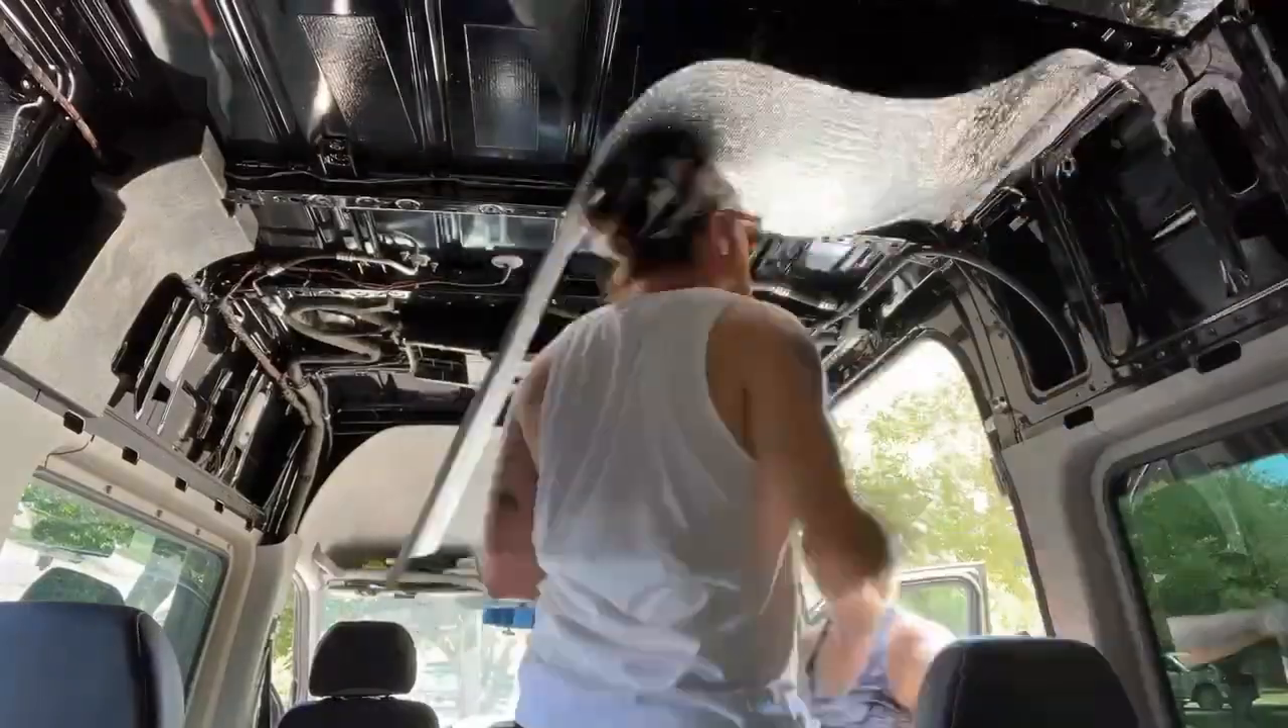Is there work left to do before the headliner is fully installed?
Yes.